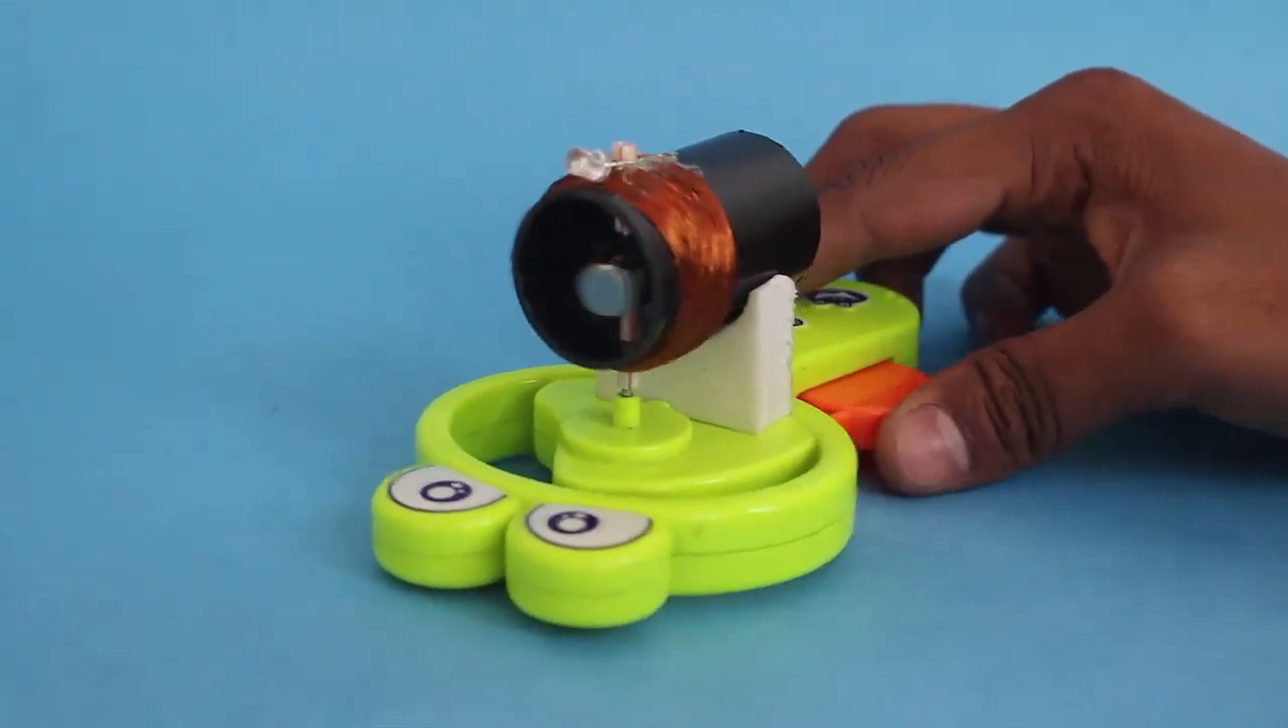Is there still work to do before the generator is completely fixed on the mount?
No.